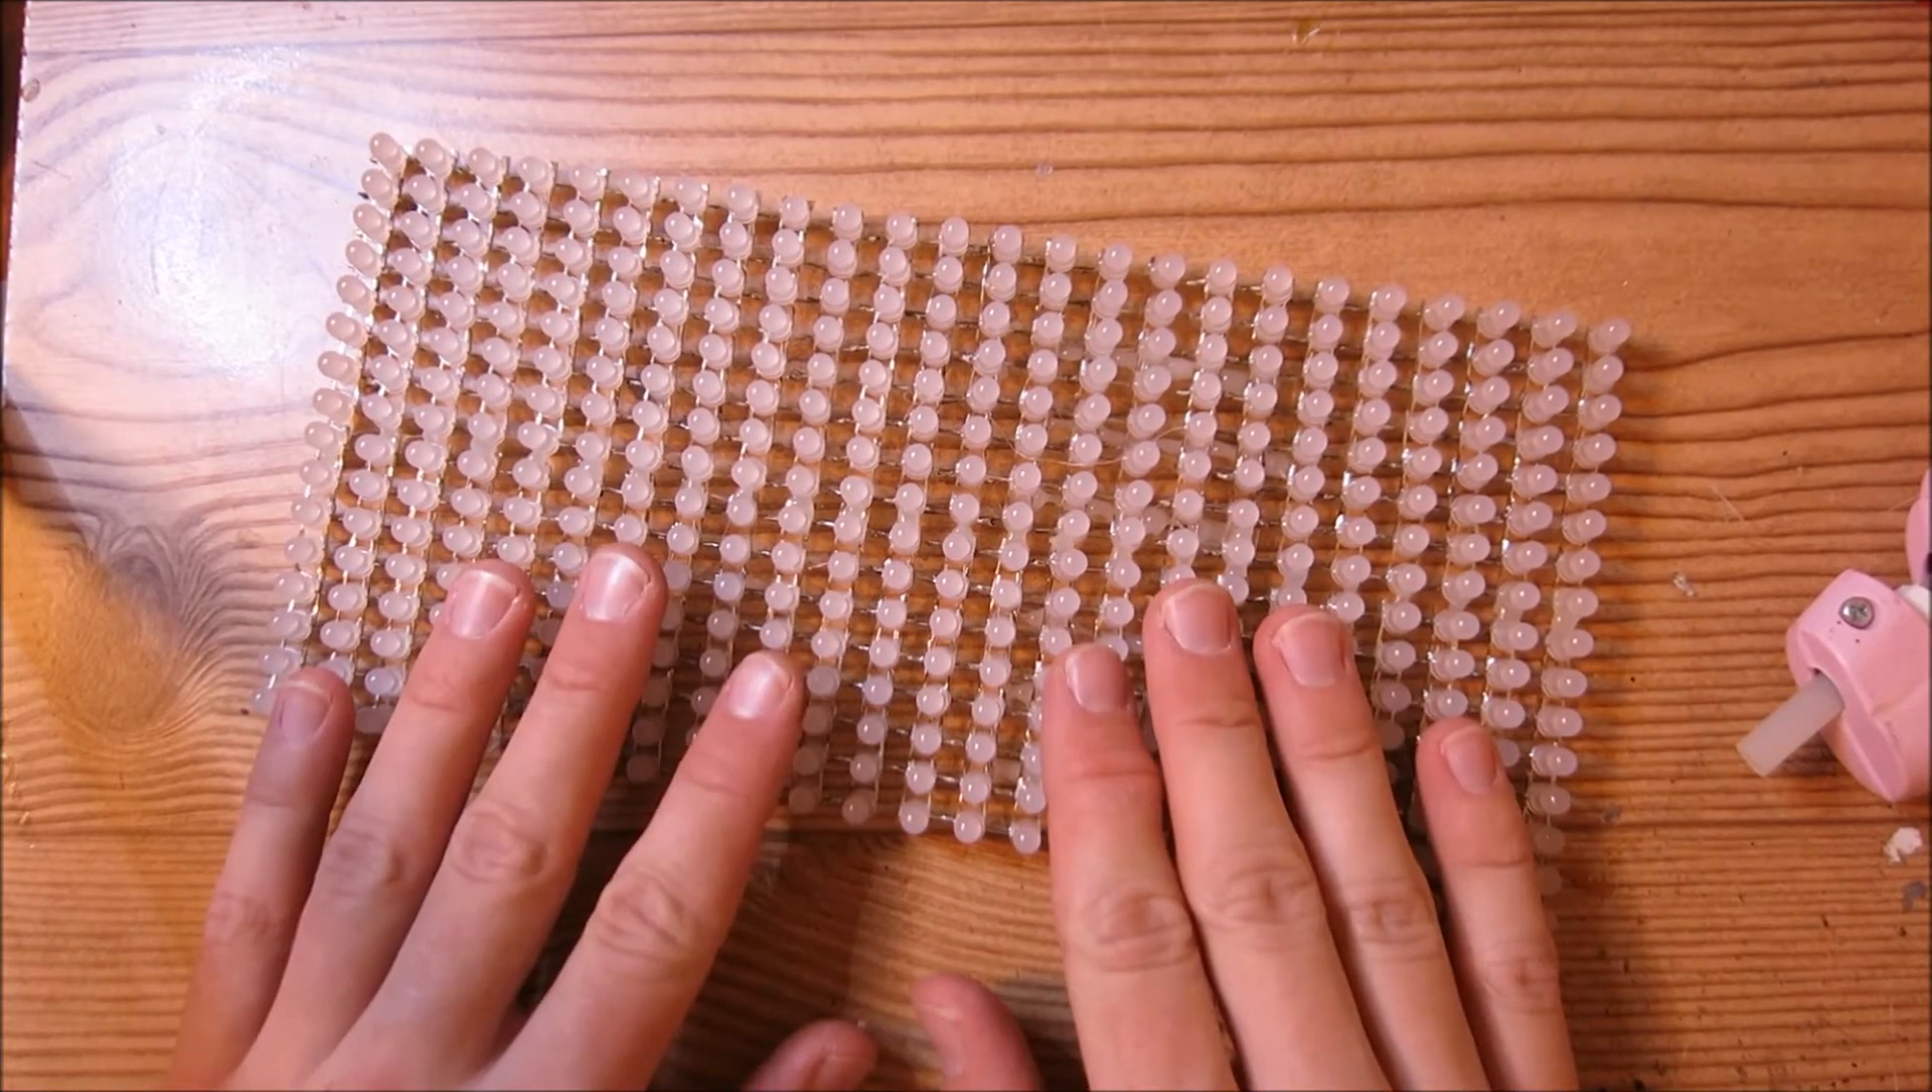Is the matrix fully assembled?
Yes.